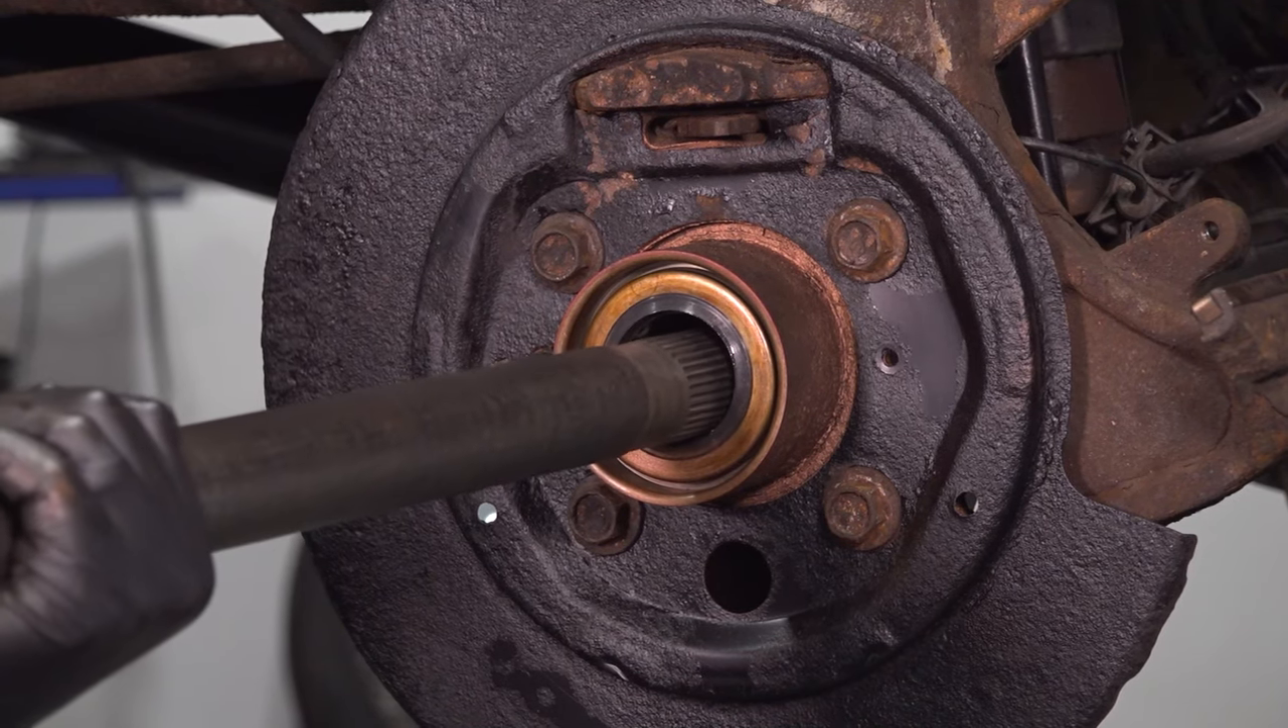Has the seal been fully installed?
Yes.